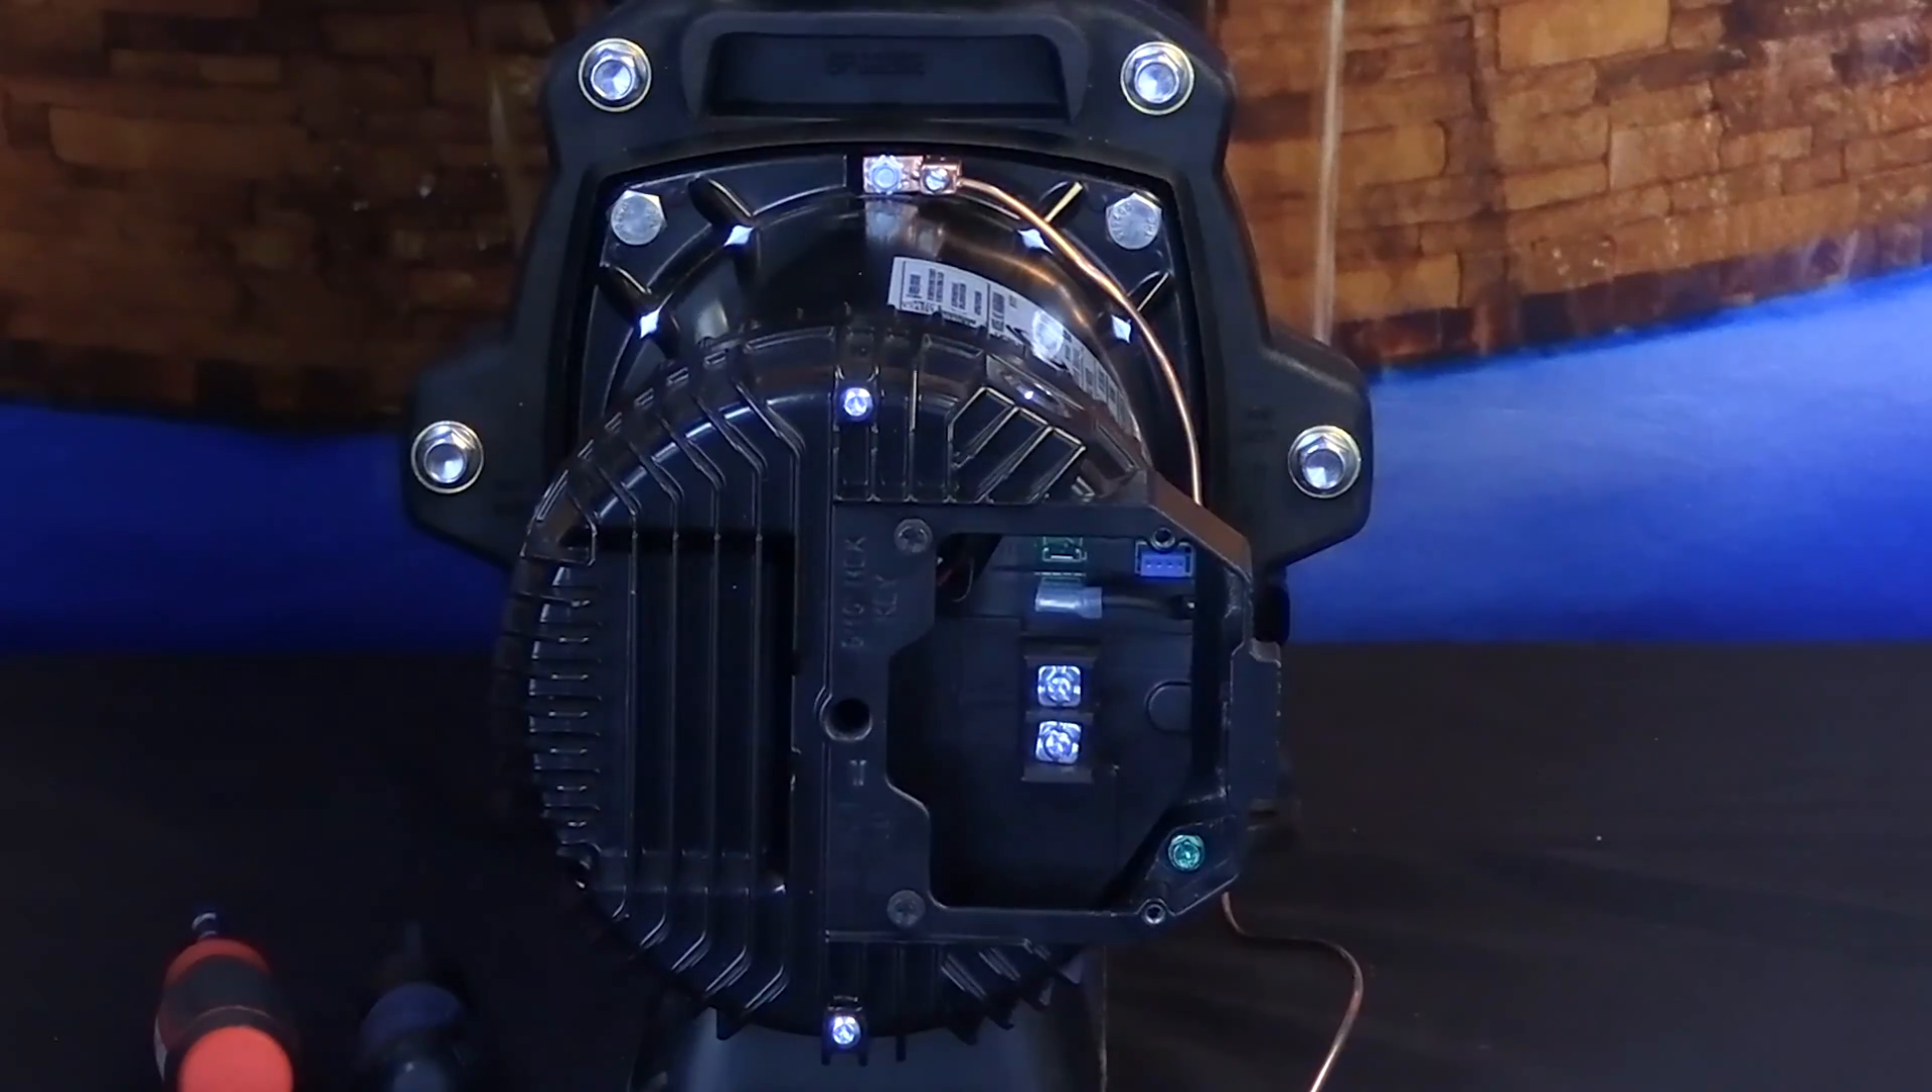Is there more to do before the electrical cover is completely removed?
No.